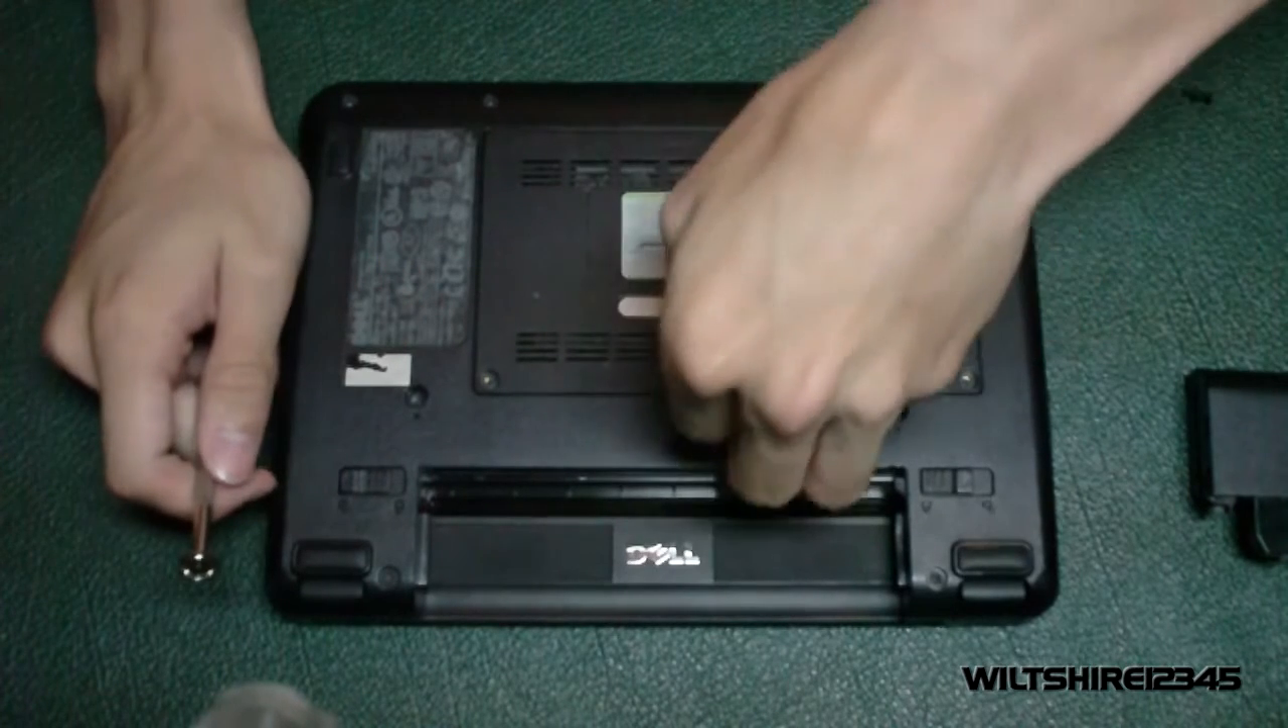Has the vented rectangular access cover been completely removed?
No.